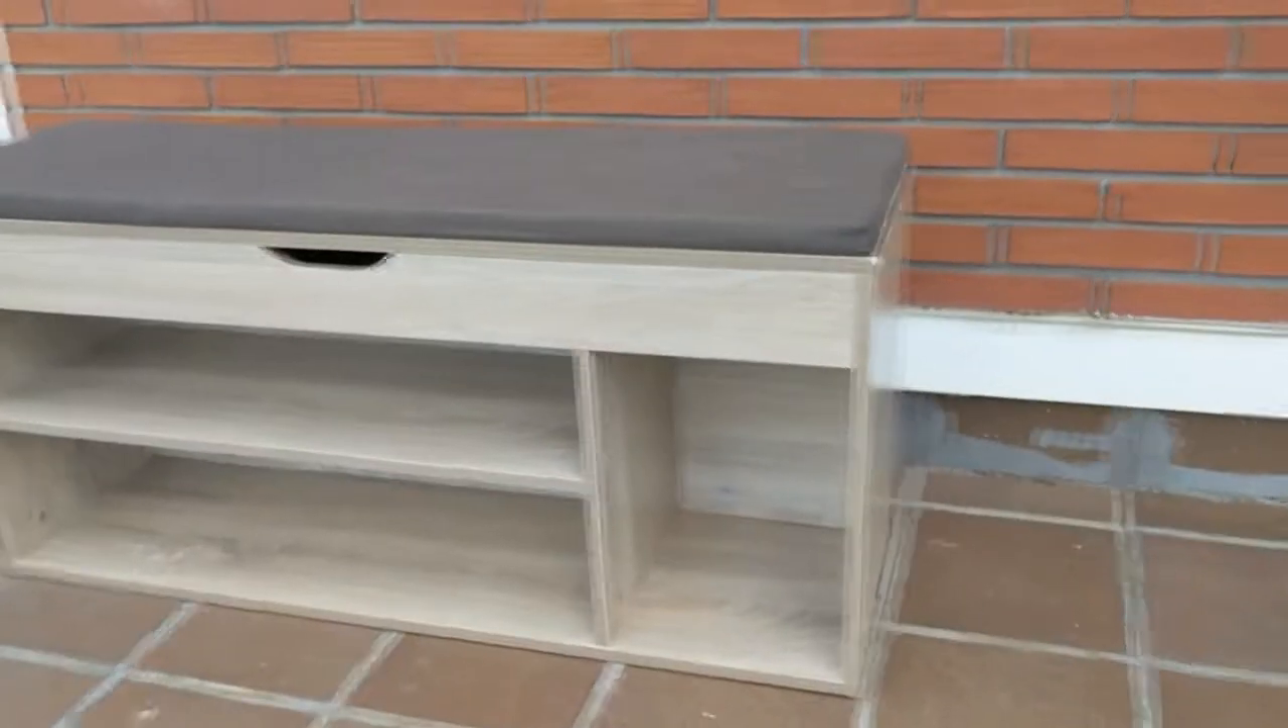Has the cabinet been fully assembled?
Yes.